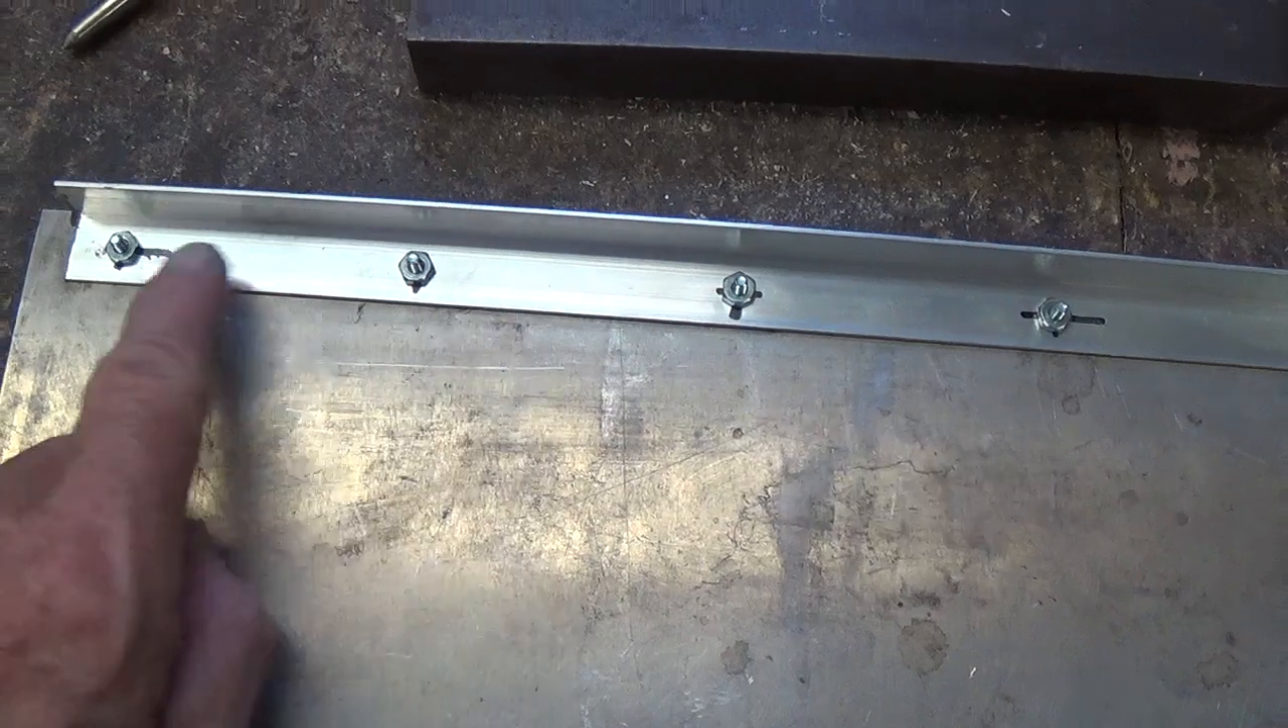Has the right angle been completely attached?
Yes.